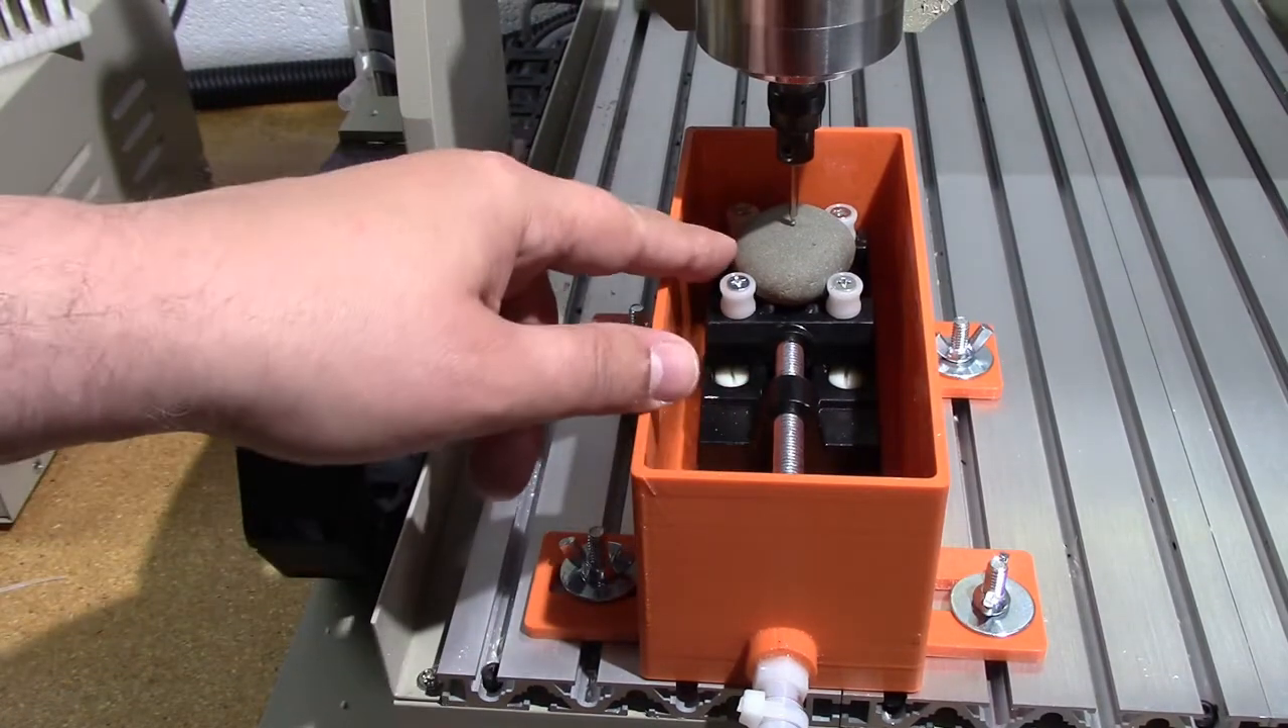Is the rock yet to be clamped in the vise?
No.